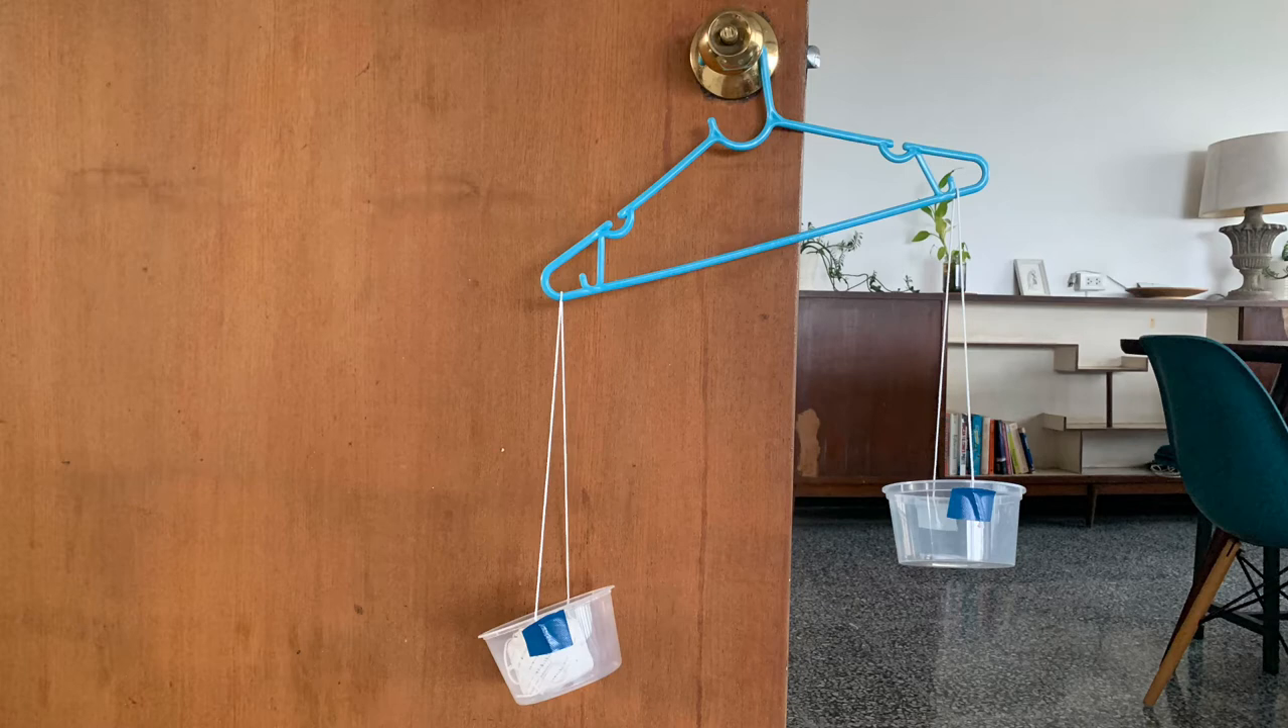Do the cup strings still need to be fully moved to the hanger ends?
No.